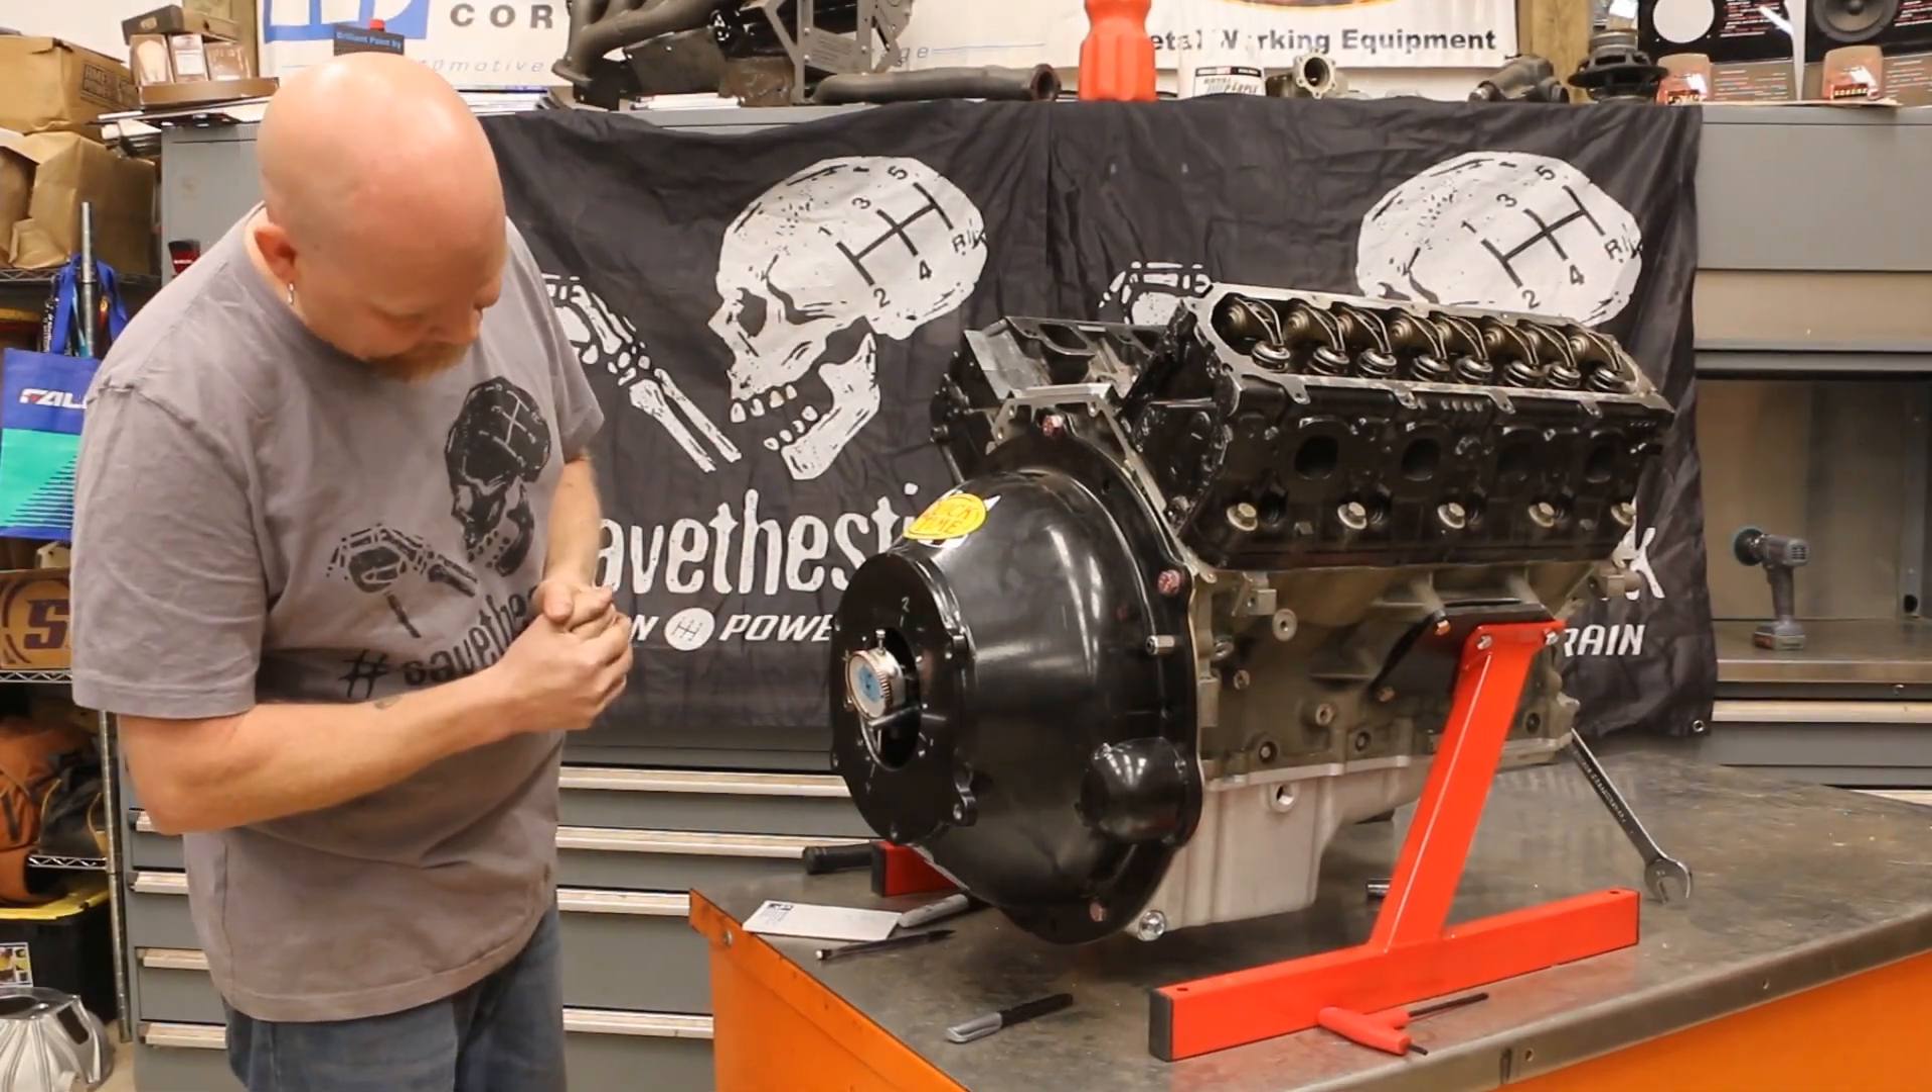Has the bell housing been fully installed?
Yes.